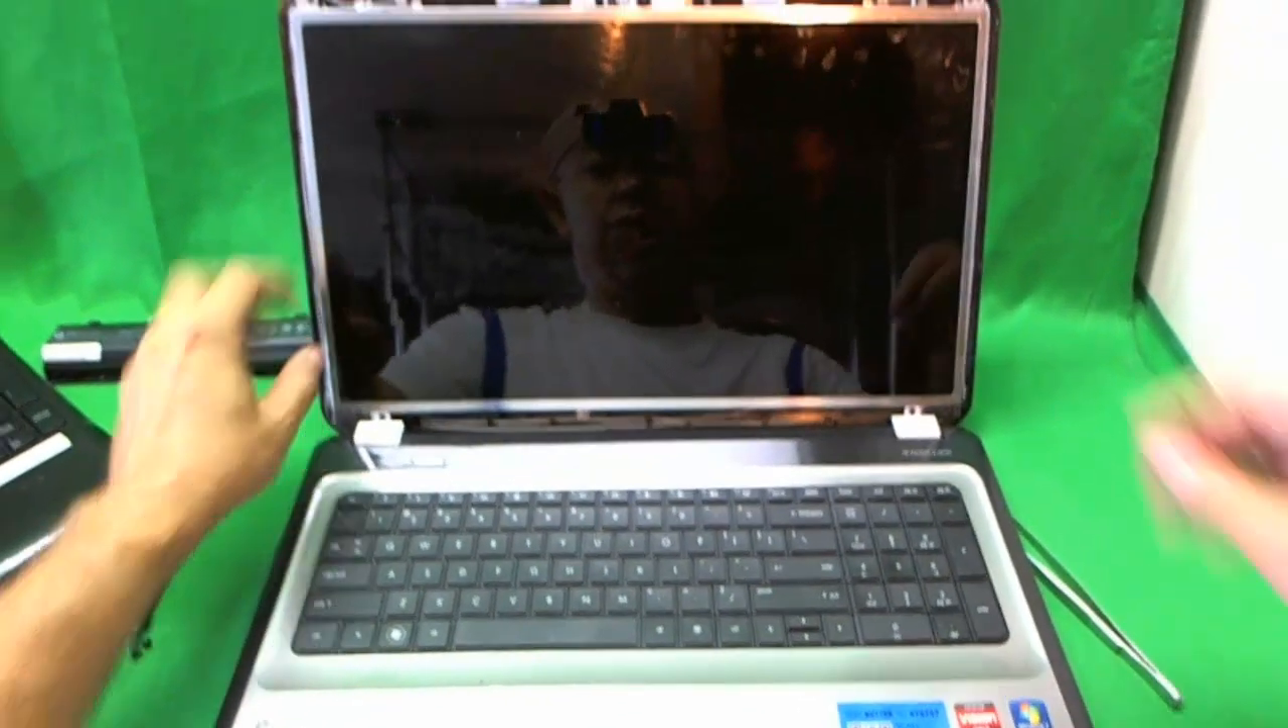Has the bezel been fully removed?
Yes.